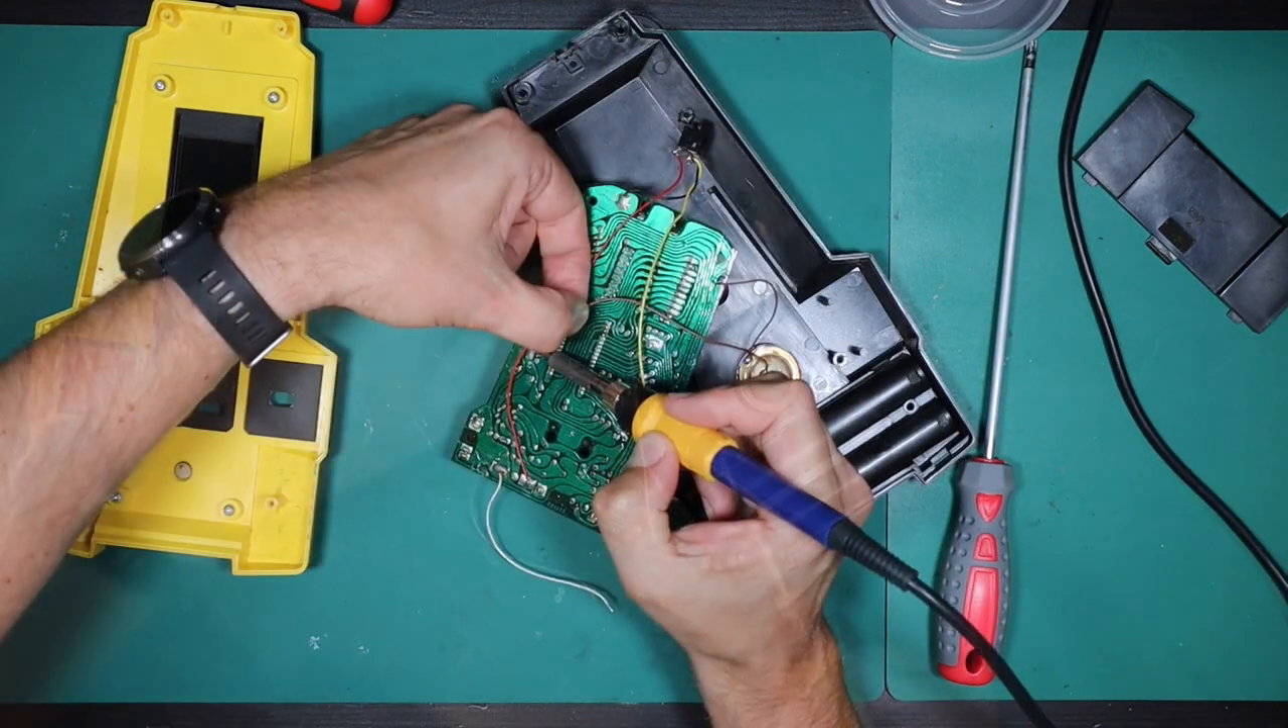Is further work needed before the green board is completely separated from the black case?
Yes.